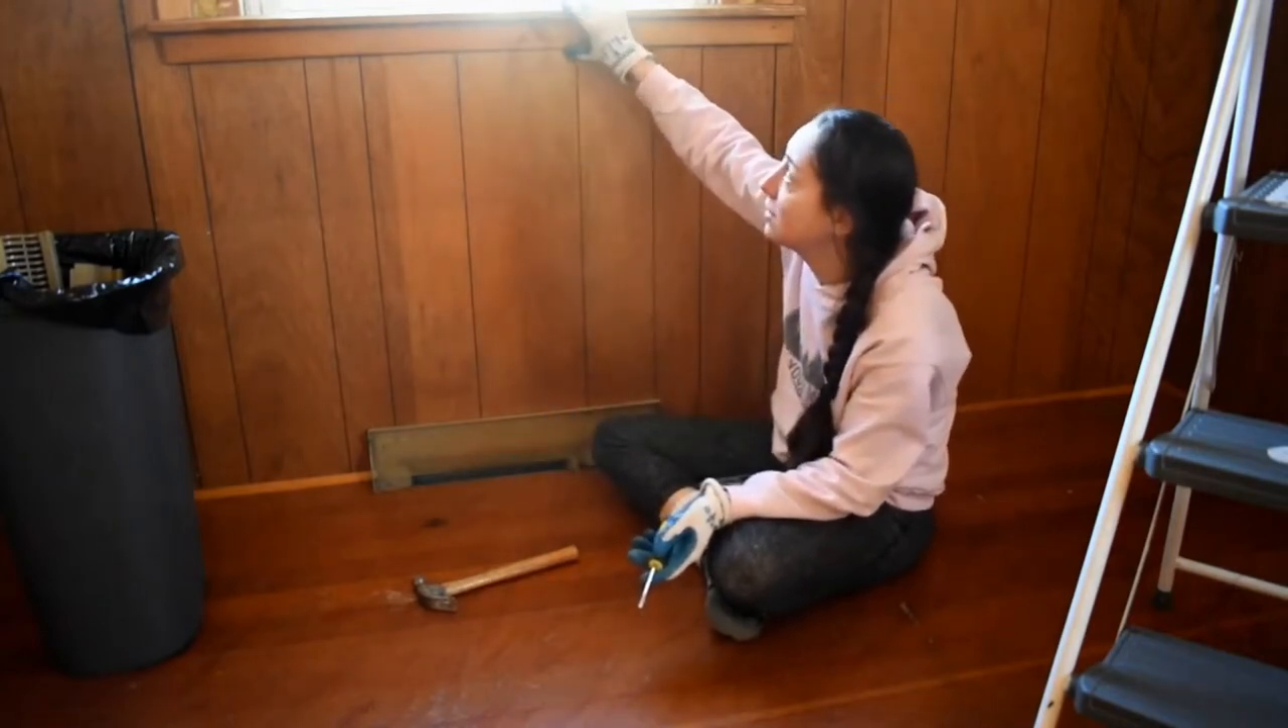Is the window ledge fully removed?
No.